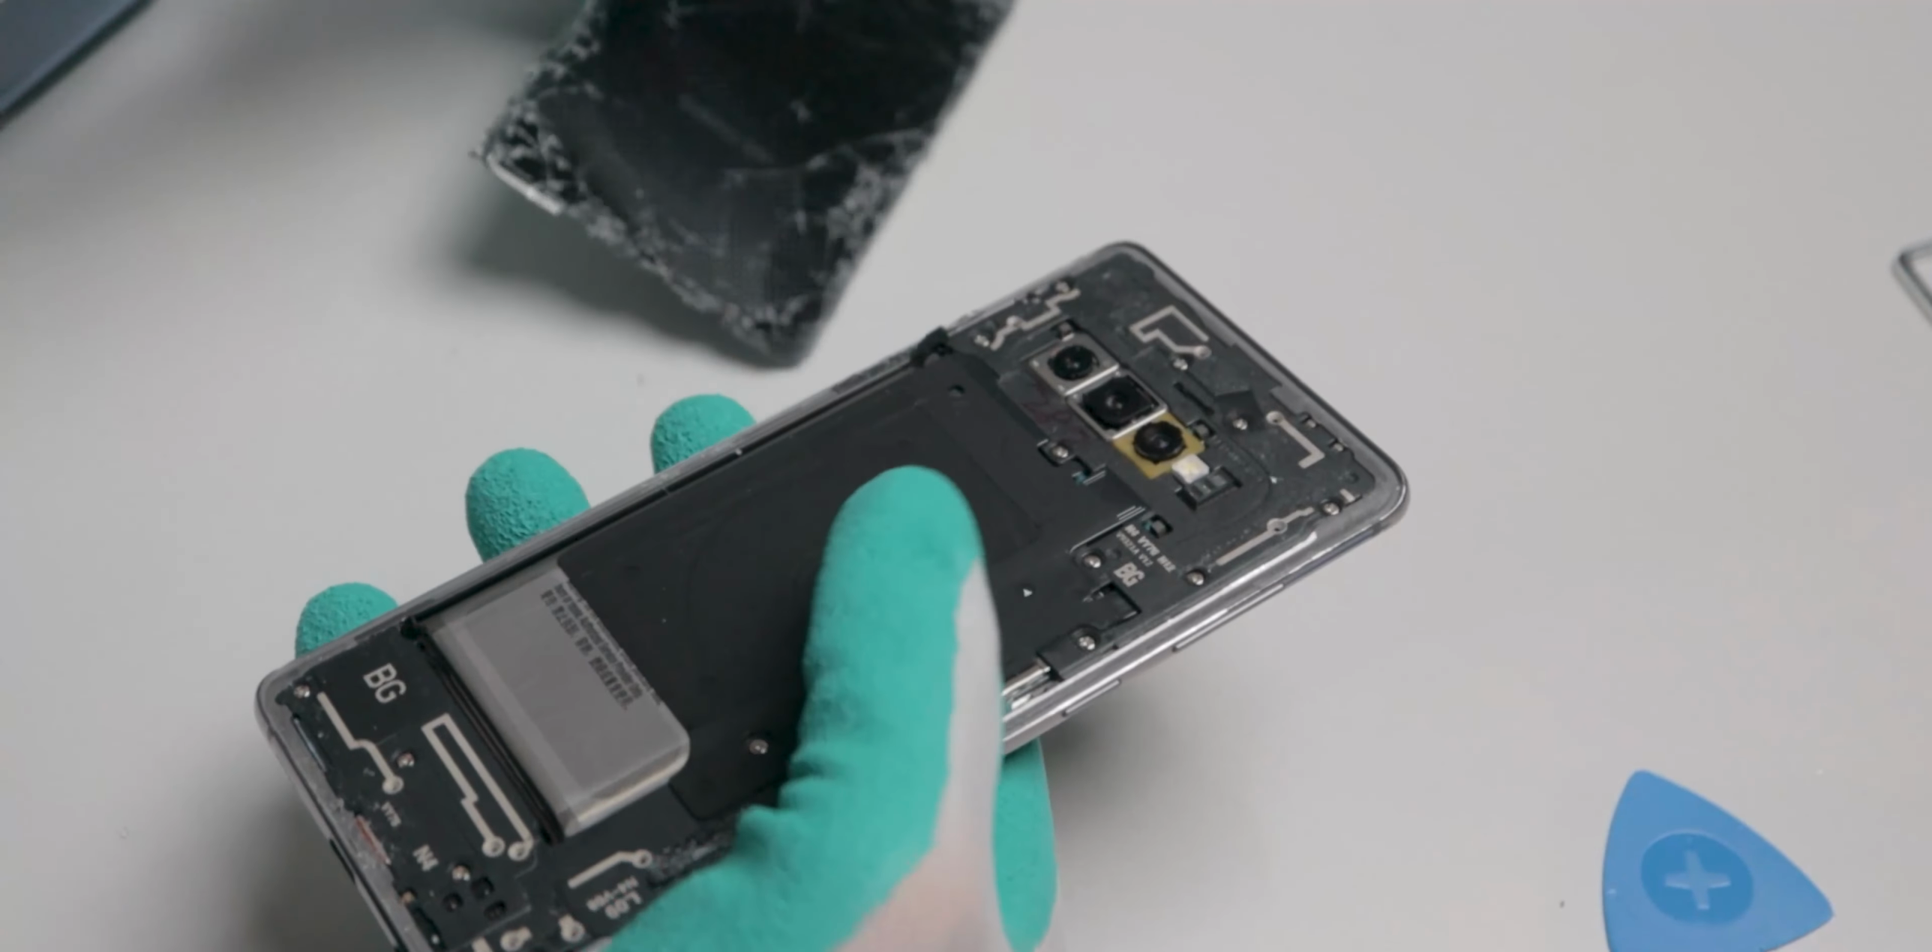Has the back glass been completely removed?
Yes.